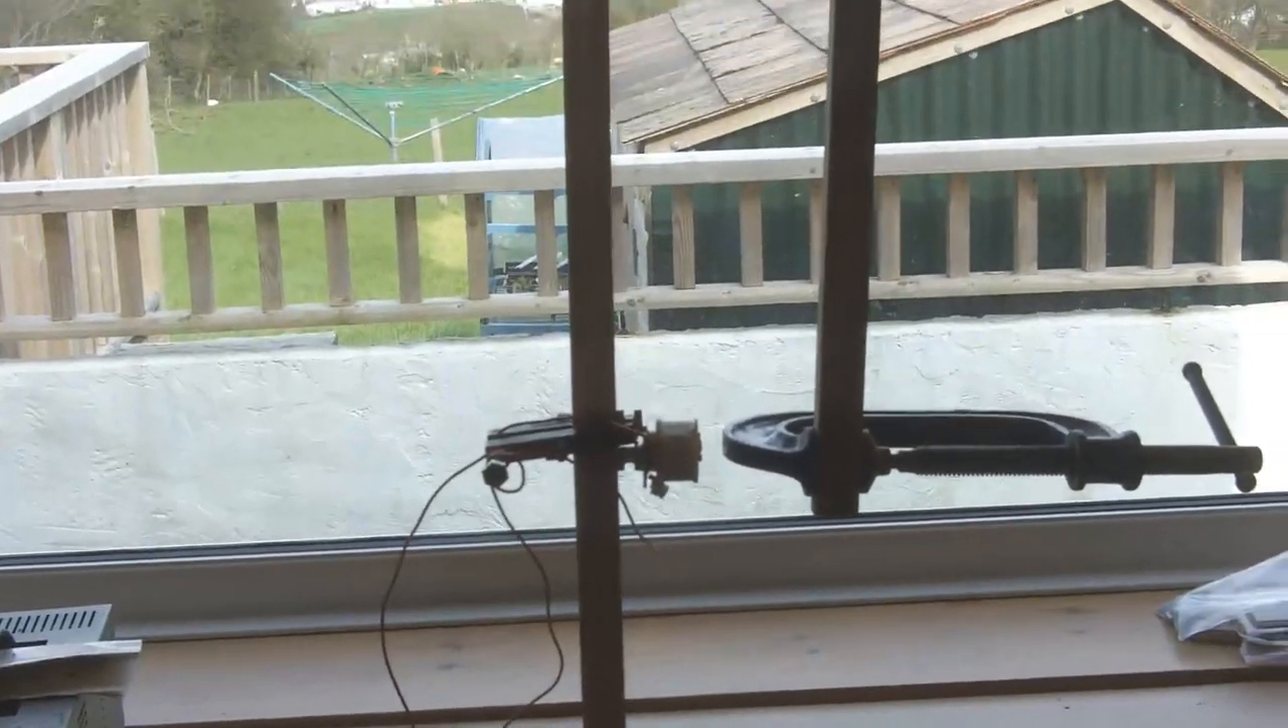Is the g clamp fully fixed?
Yes.